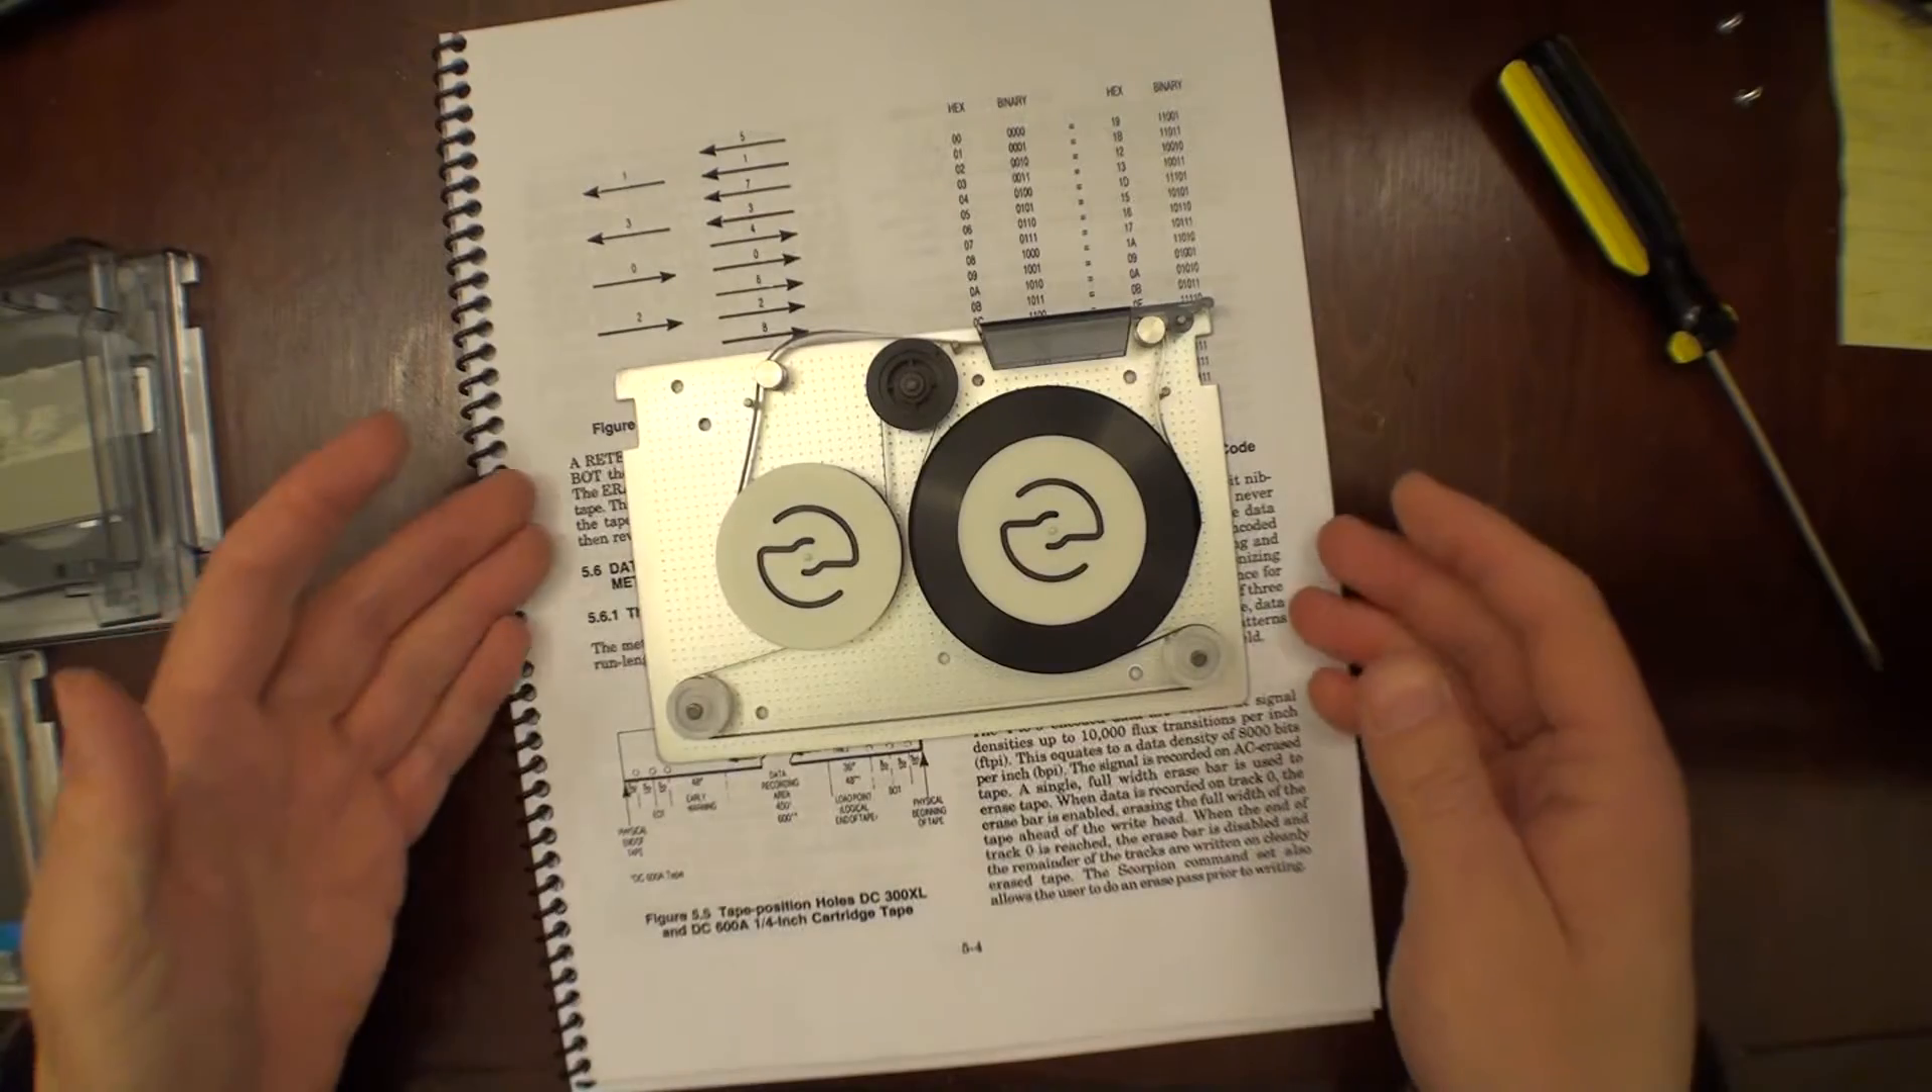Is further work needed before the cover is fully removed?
No.